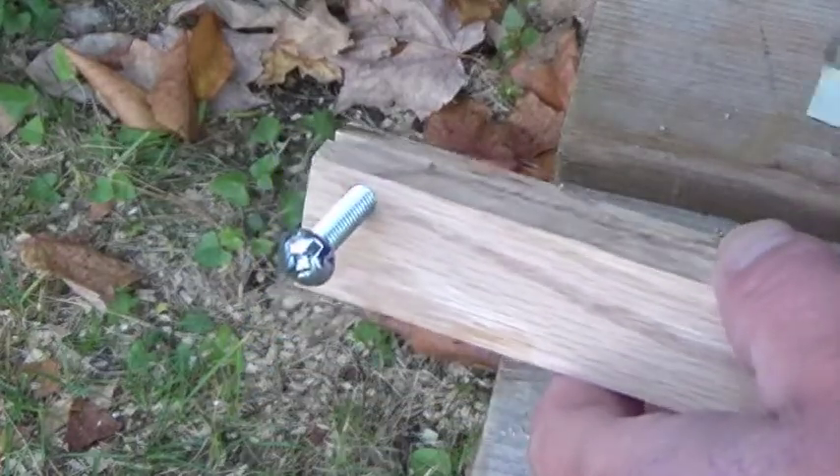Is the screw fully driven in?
No.